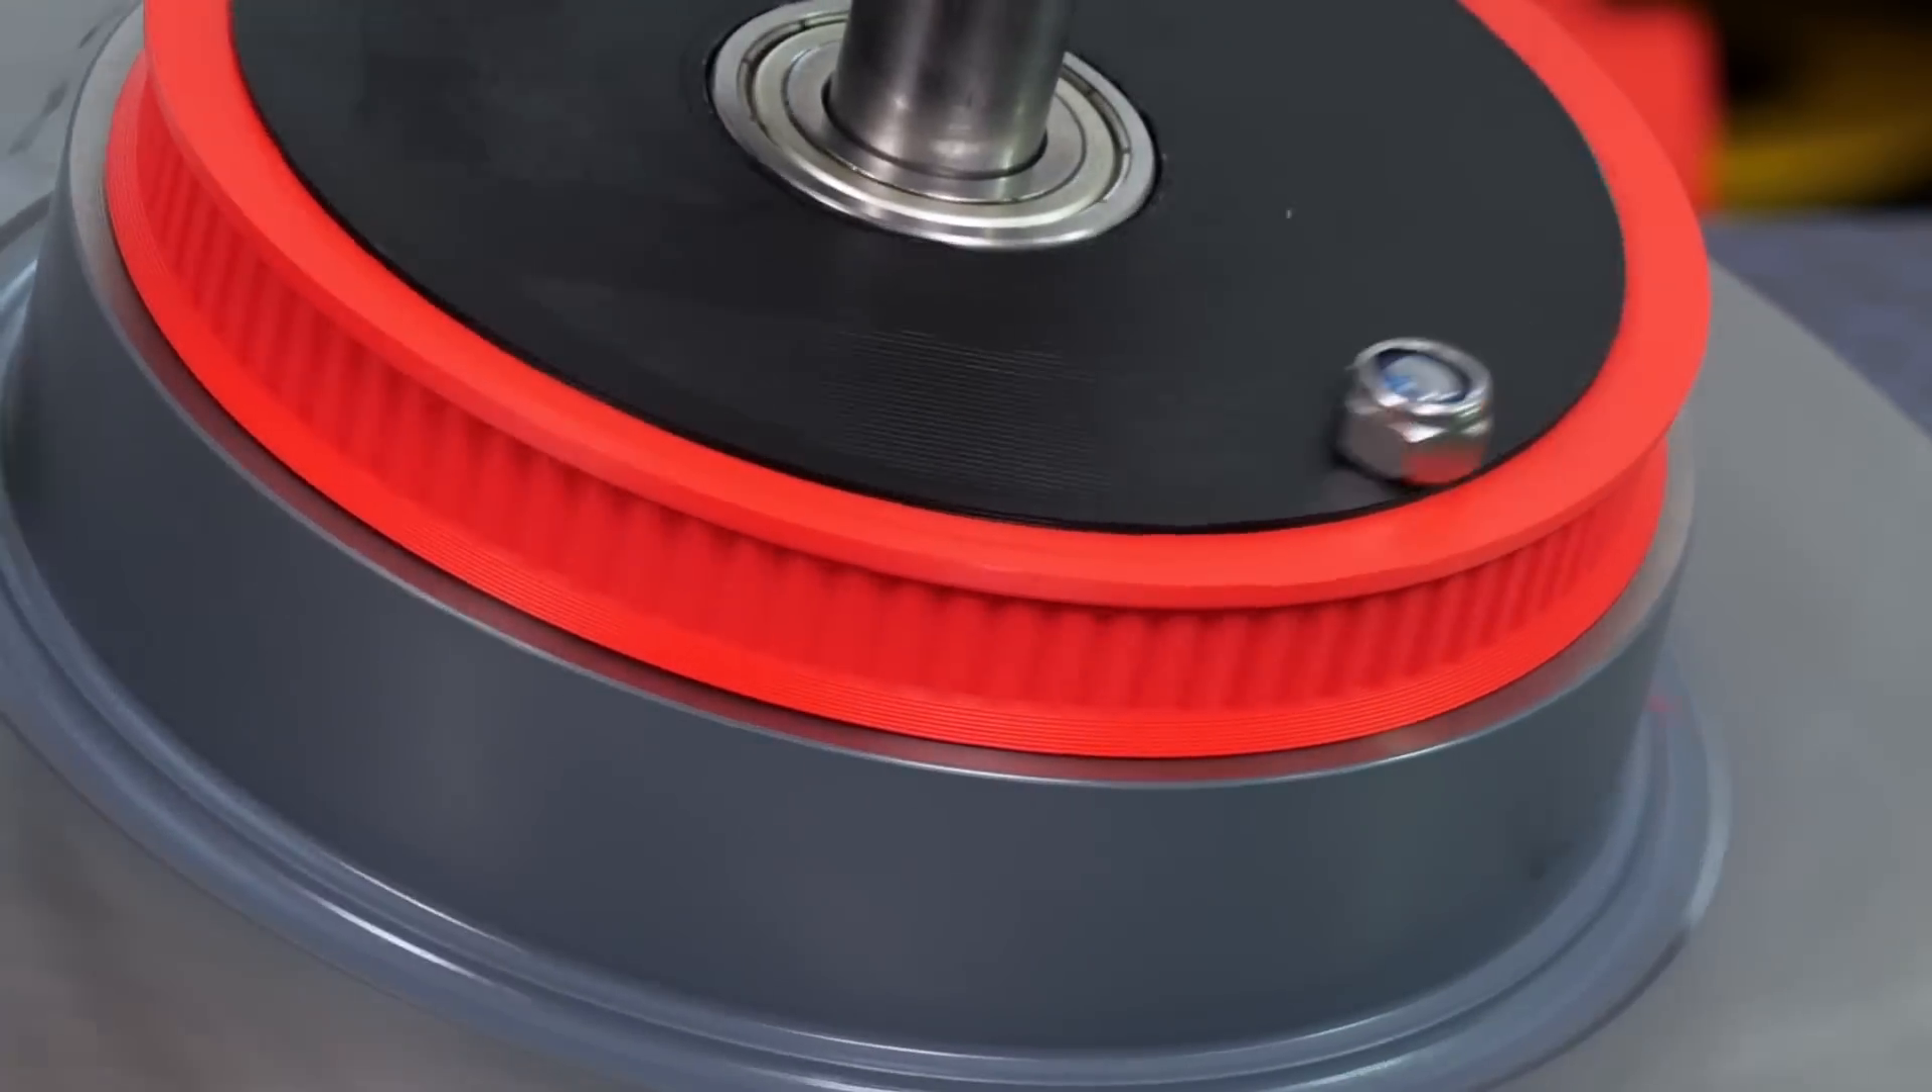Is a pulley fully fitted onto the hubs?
Yes.